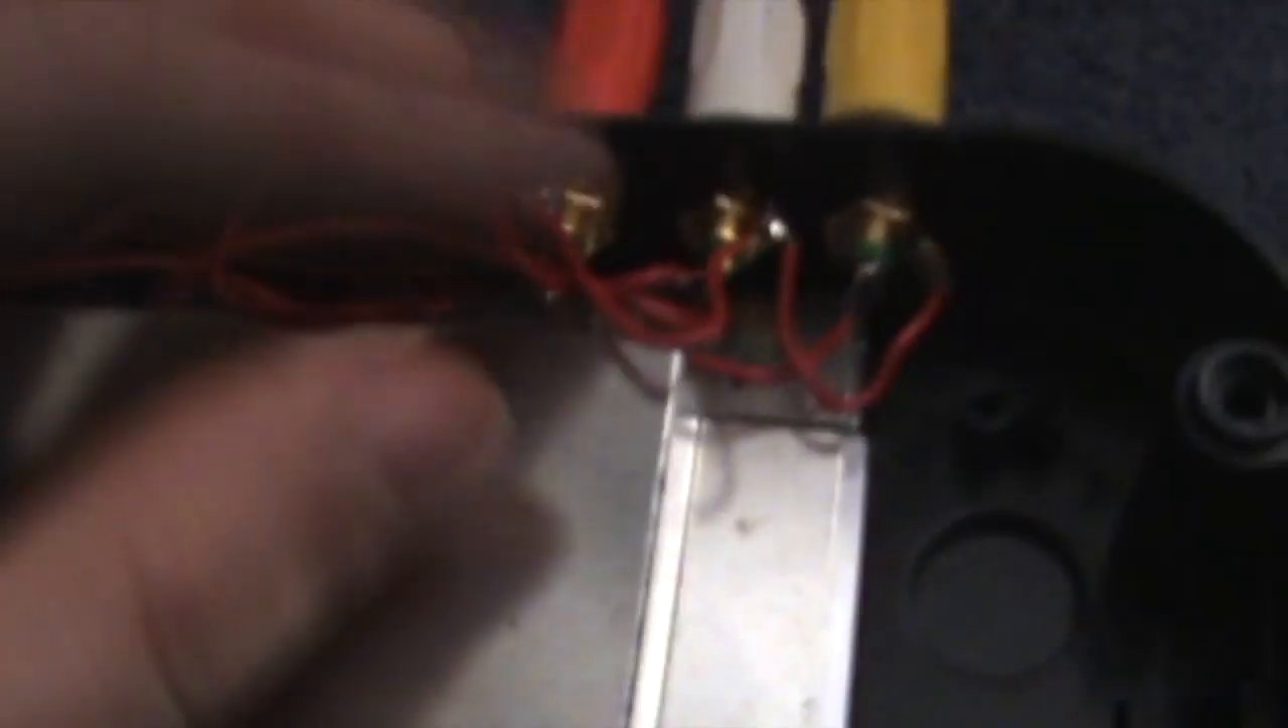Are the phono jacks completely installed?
Yes.